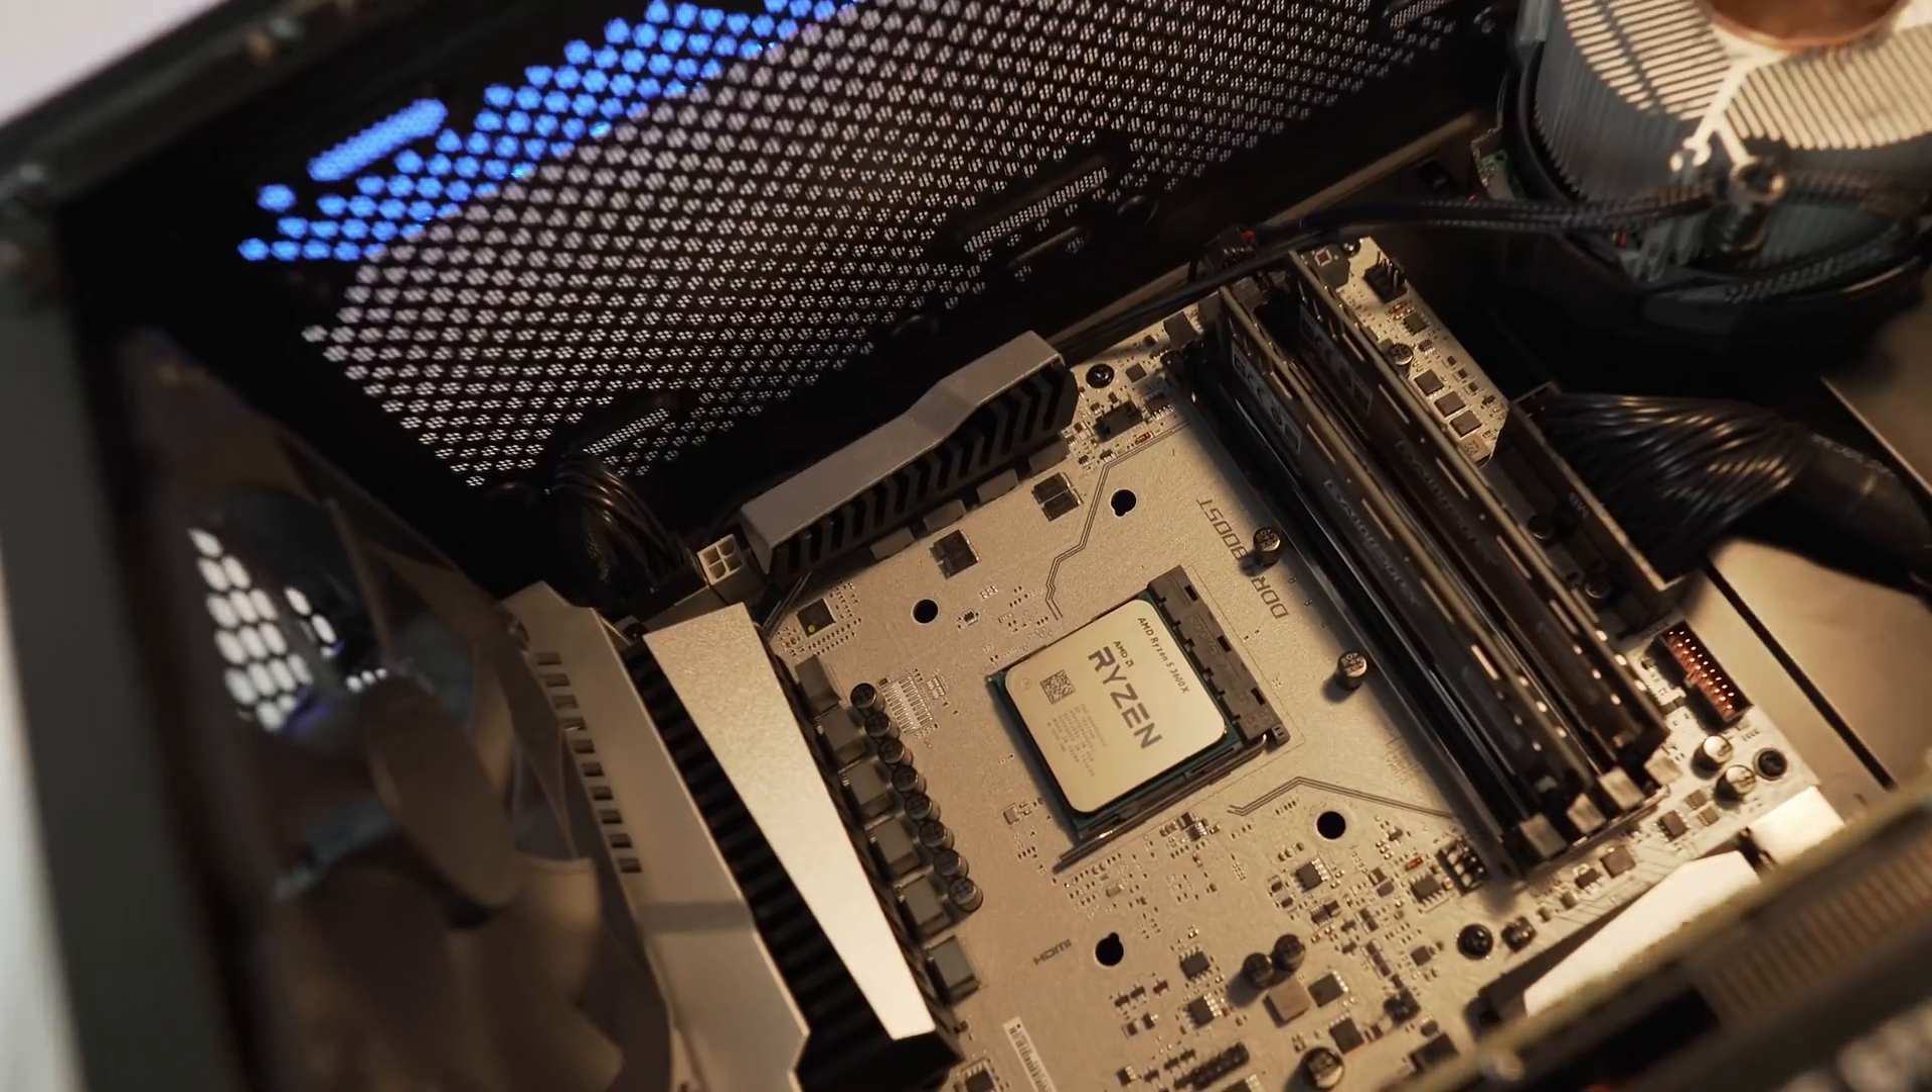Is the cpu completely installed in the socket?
Yes.